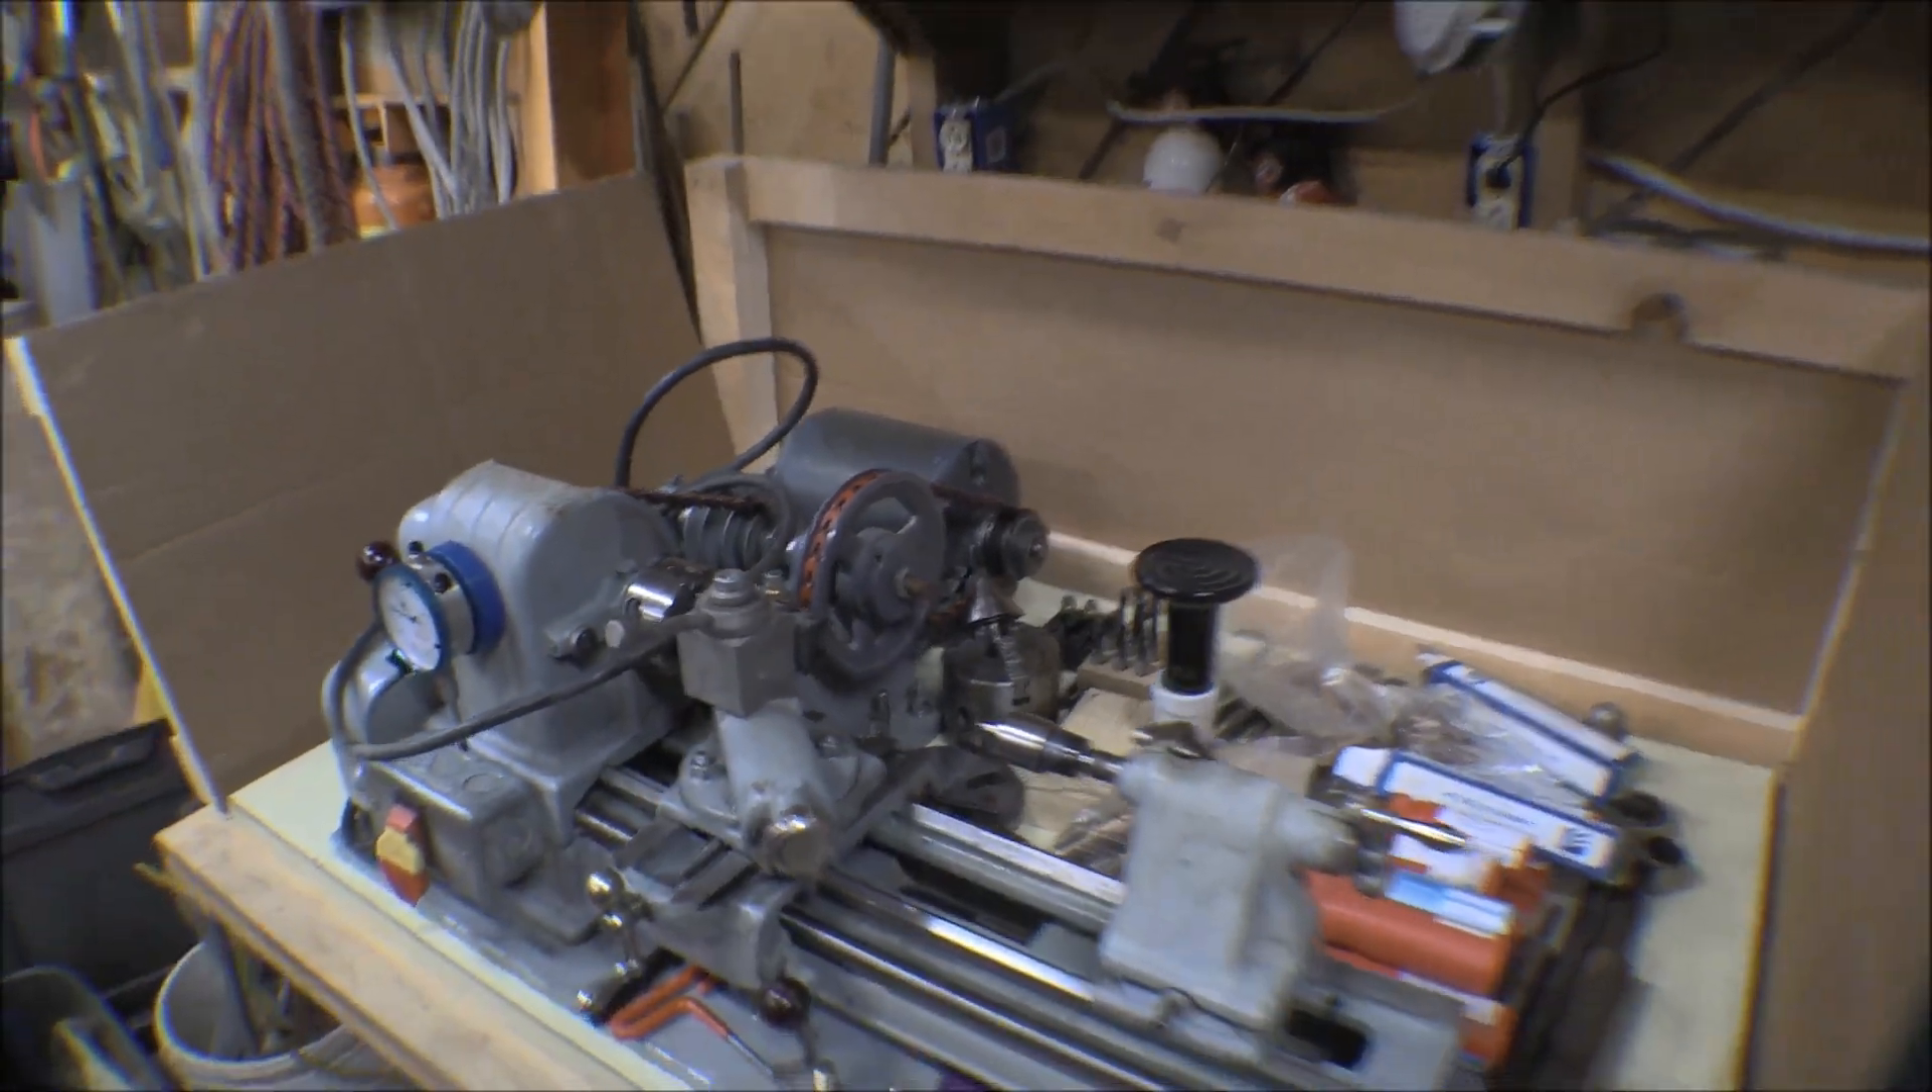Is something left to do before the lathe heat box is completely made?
Yes.